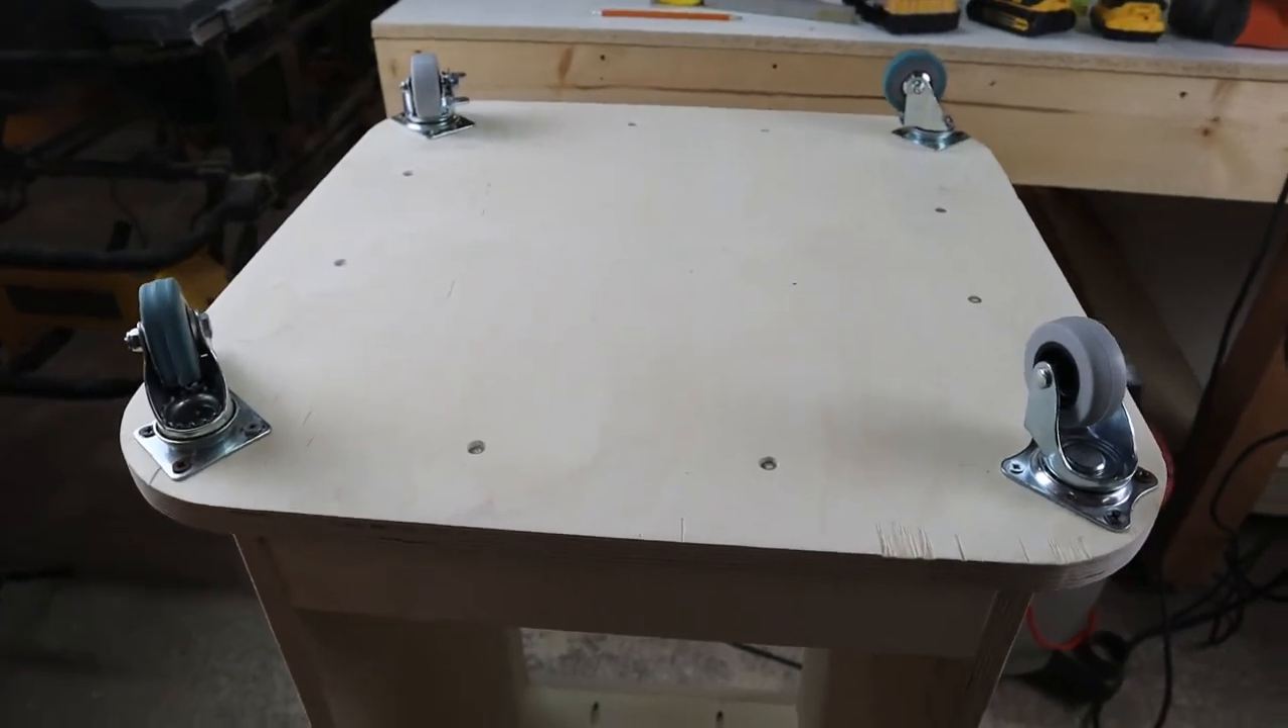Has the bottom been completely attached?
Yes.